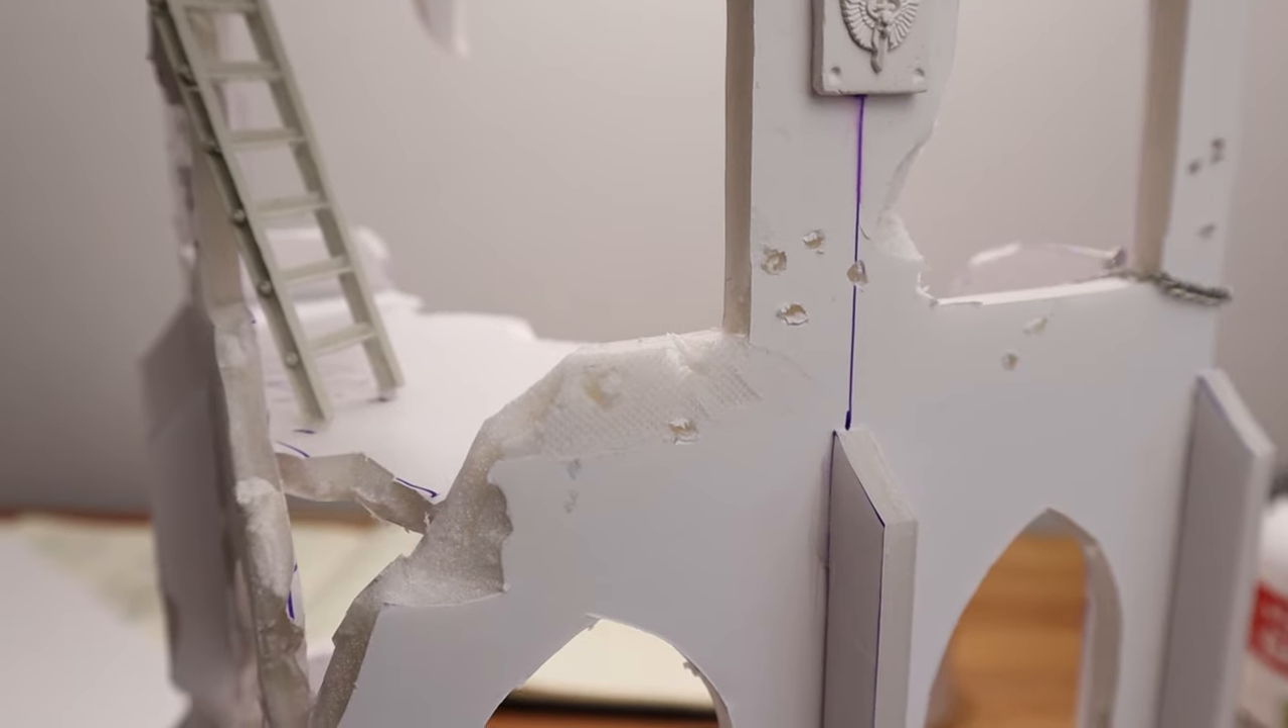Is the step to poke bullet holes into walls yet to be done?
No.